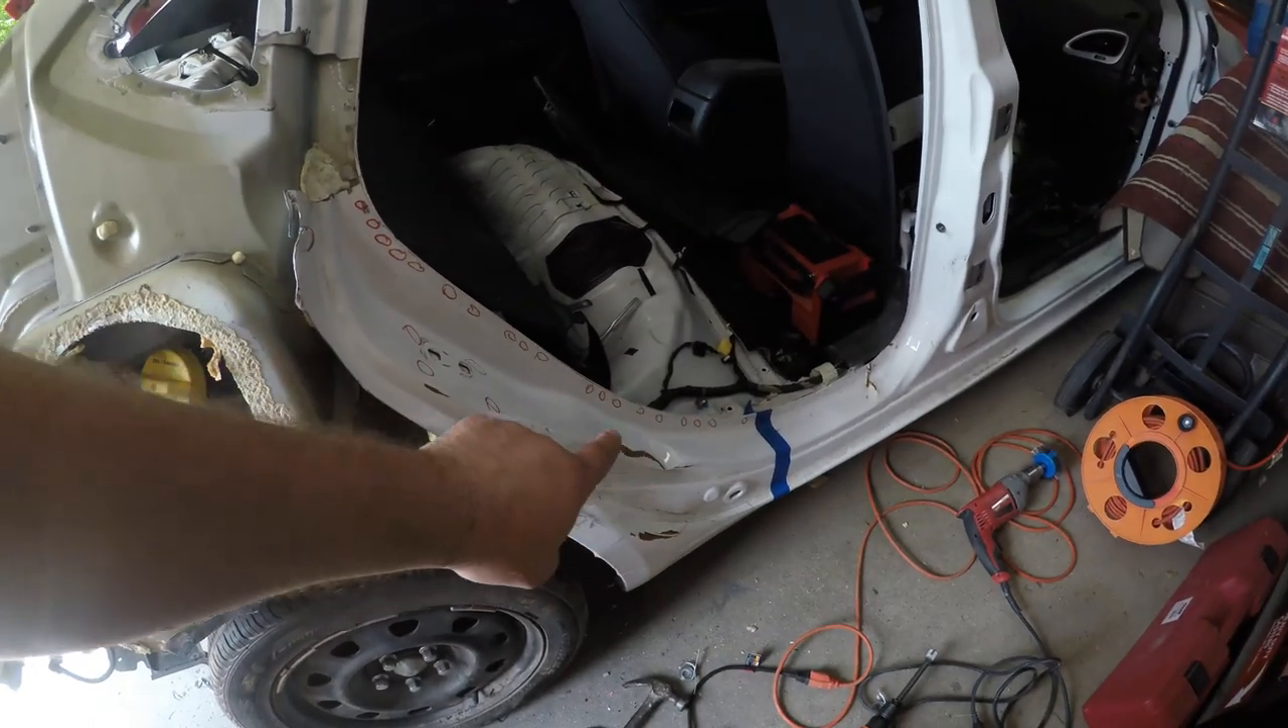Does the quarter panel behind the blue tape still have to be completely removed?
Yes.